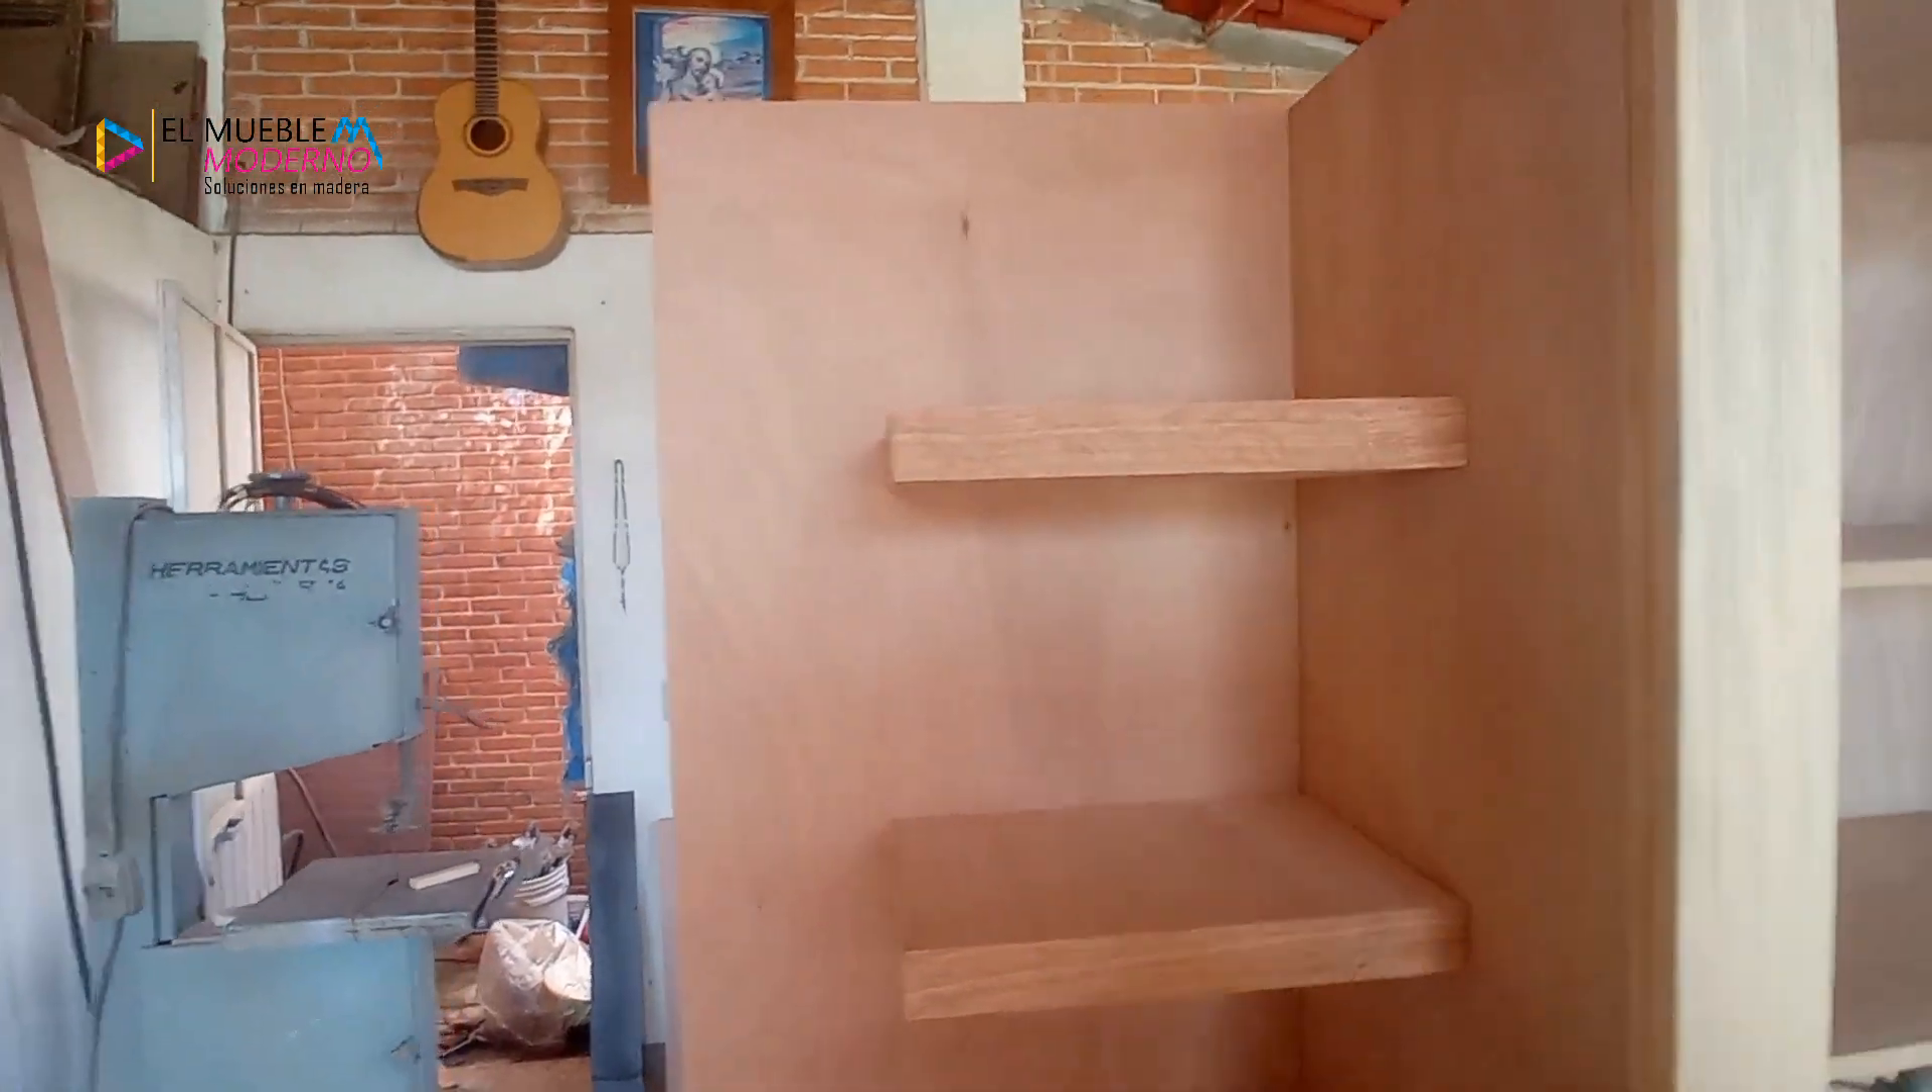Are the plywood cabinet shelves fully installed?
Yes.